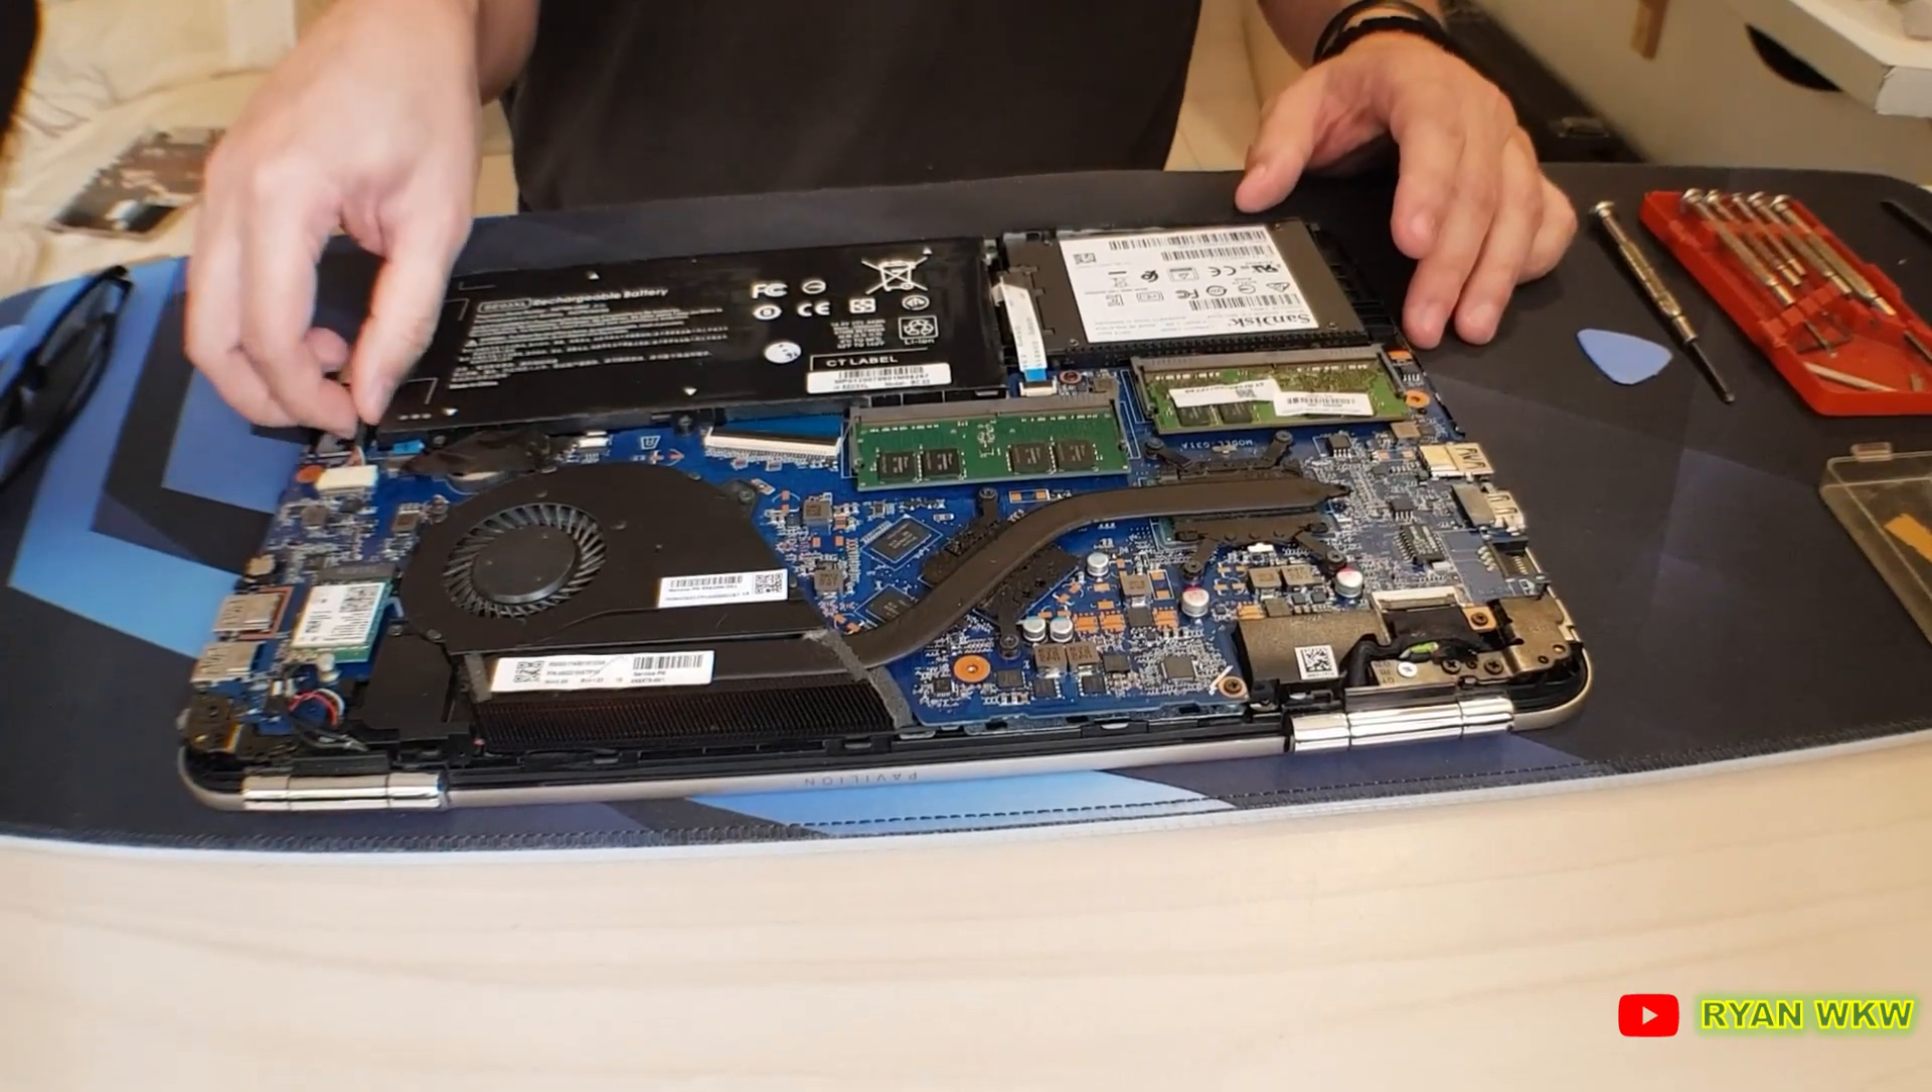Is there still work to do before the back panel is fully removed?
No.